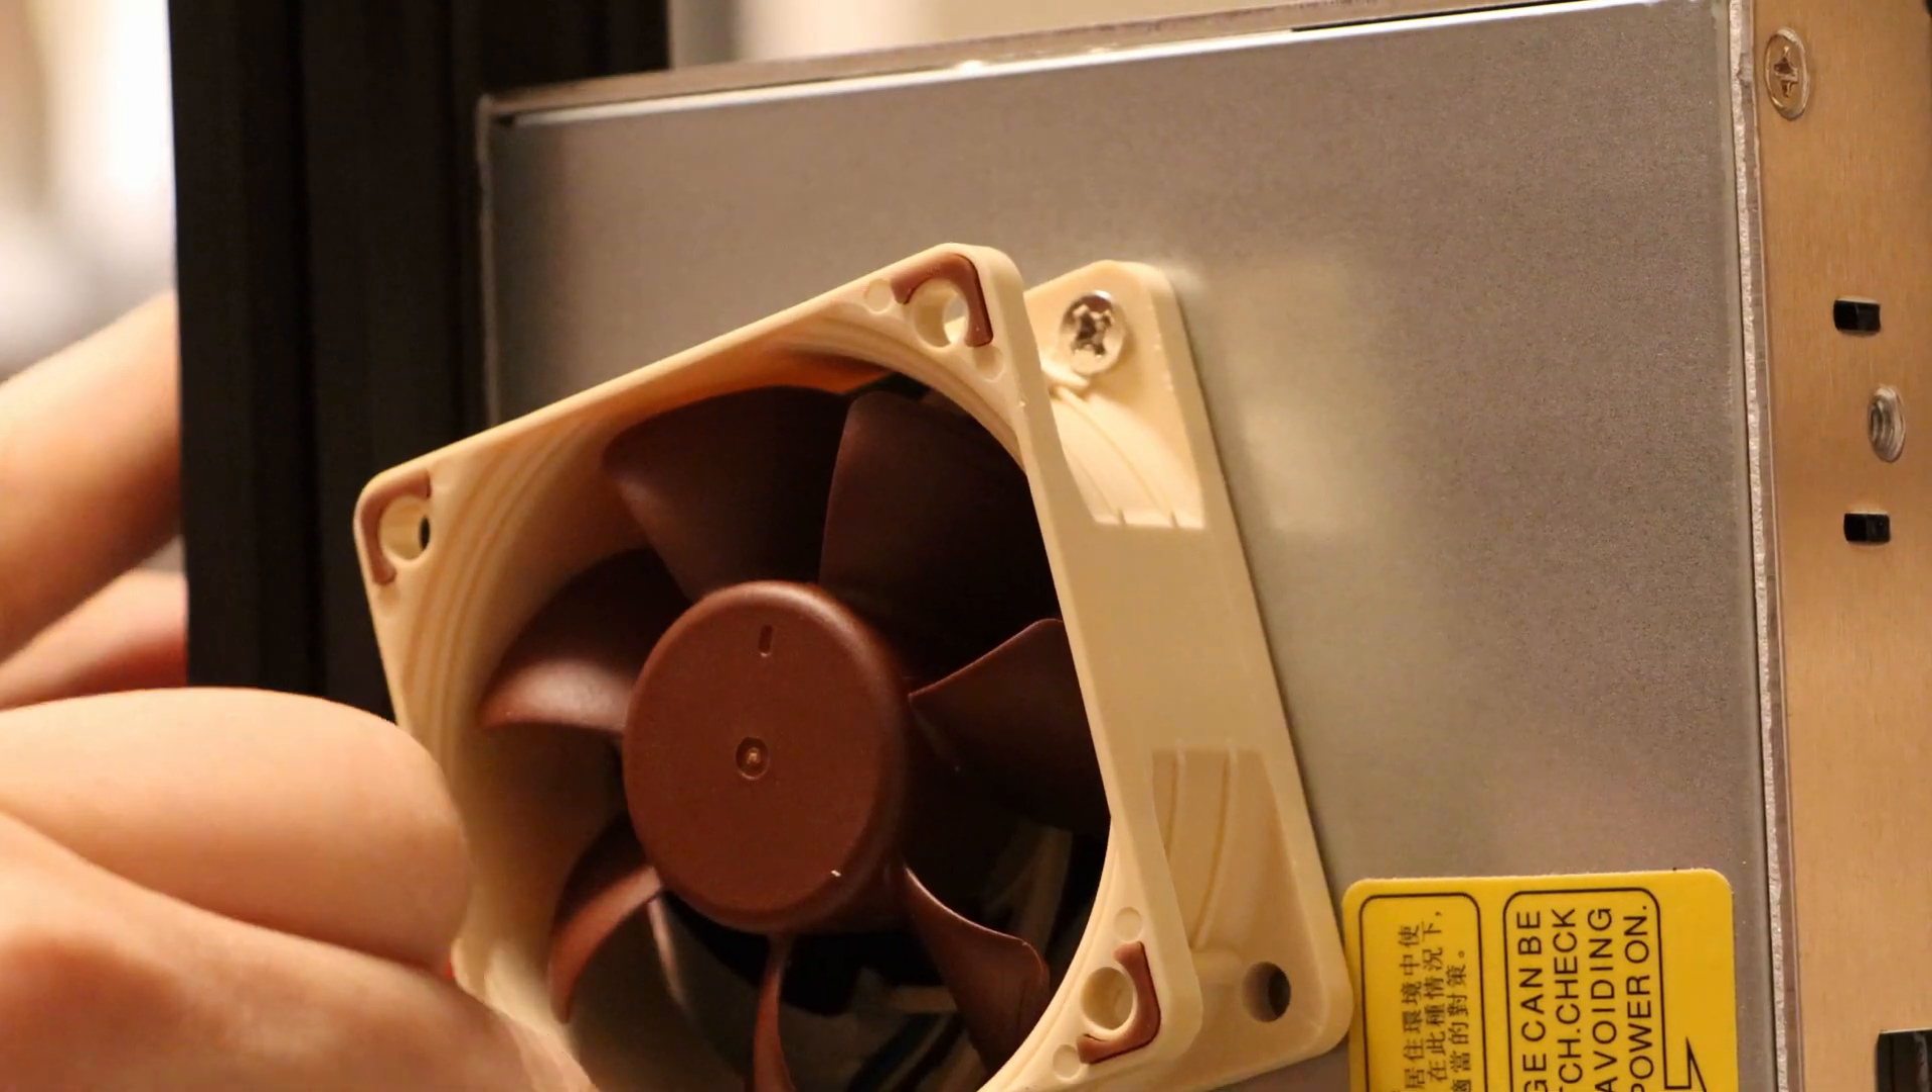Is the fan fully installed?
No.